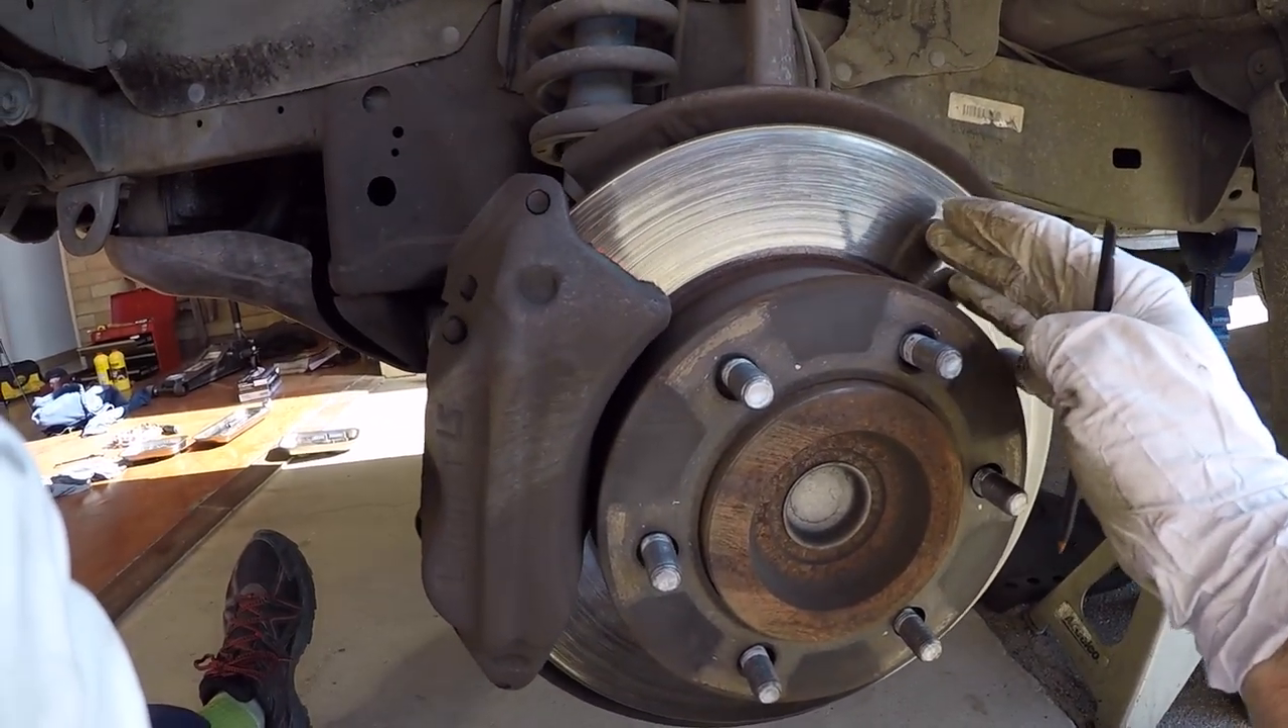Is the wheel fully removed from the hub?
Yes.